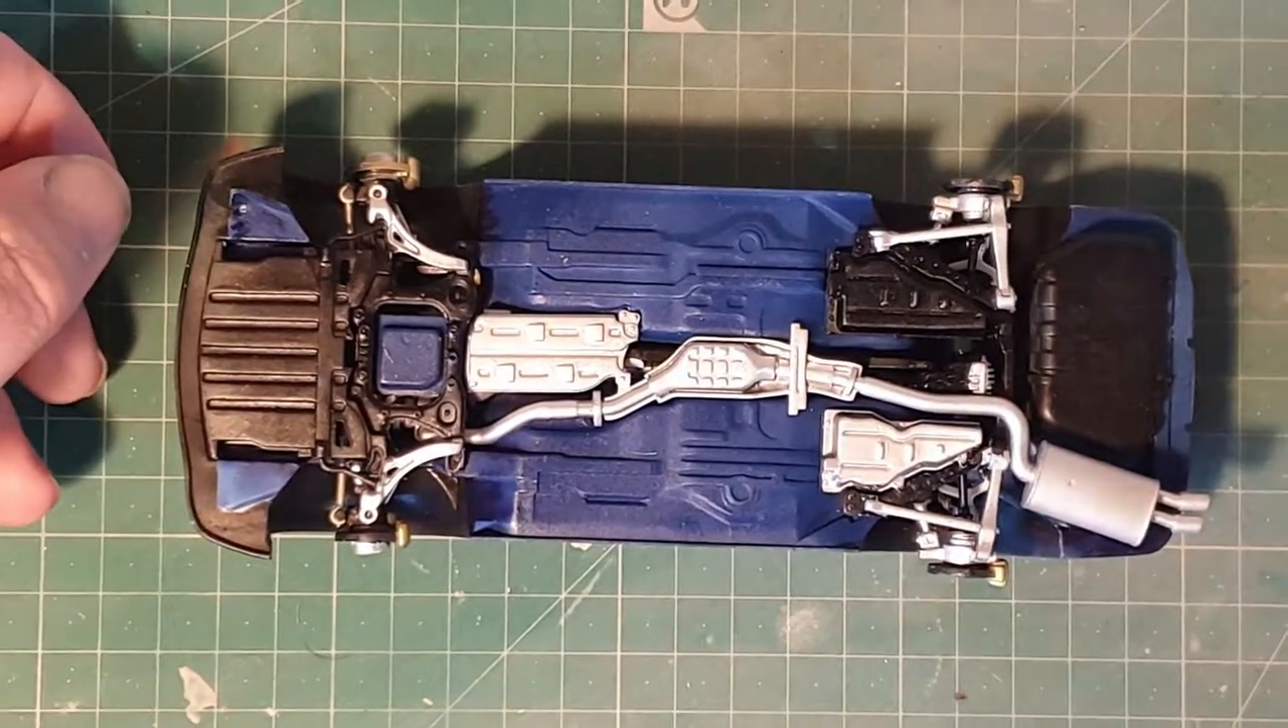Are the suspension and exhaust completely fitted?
Yes.